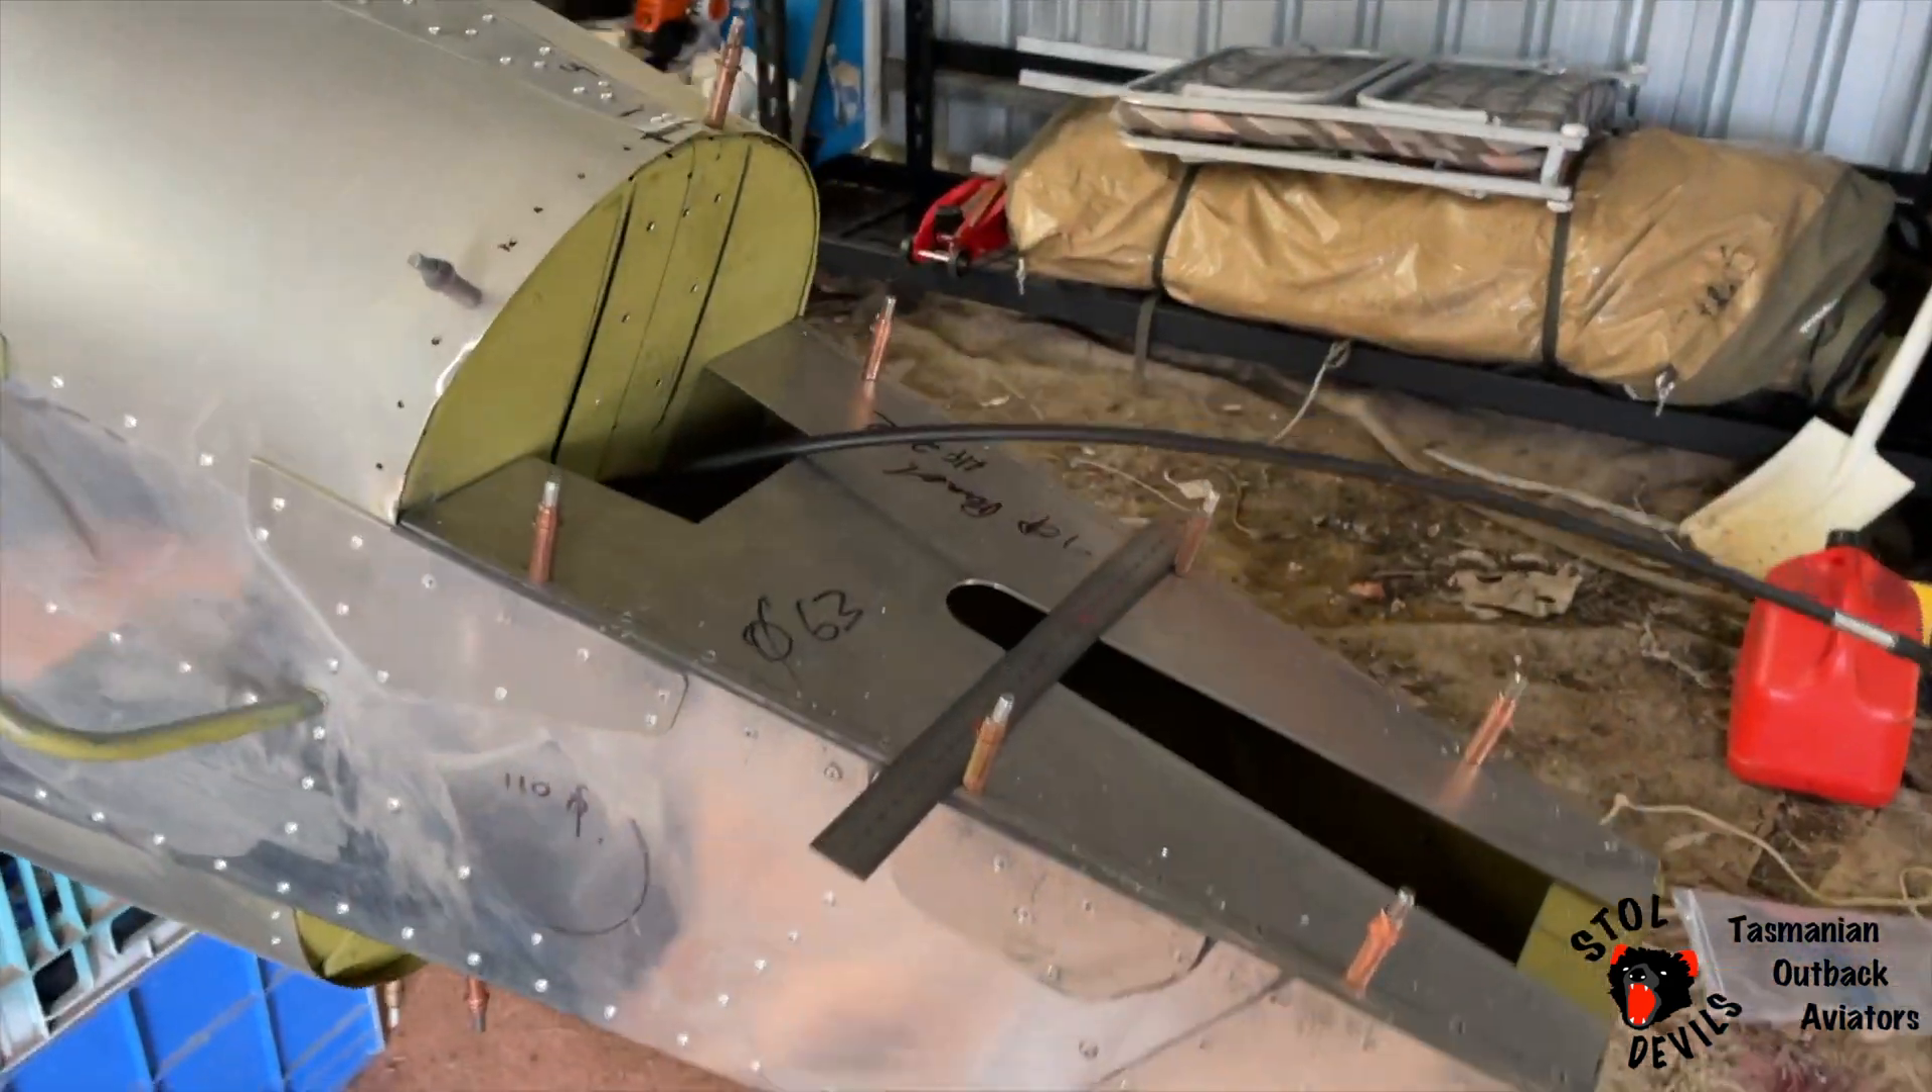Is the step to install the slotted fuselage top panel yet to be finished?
Yes.